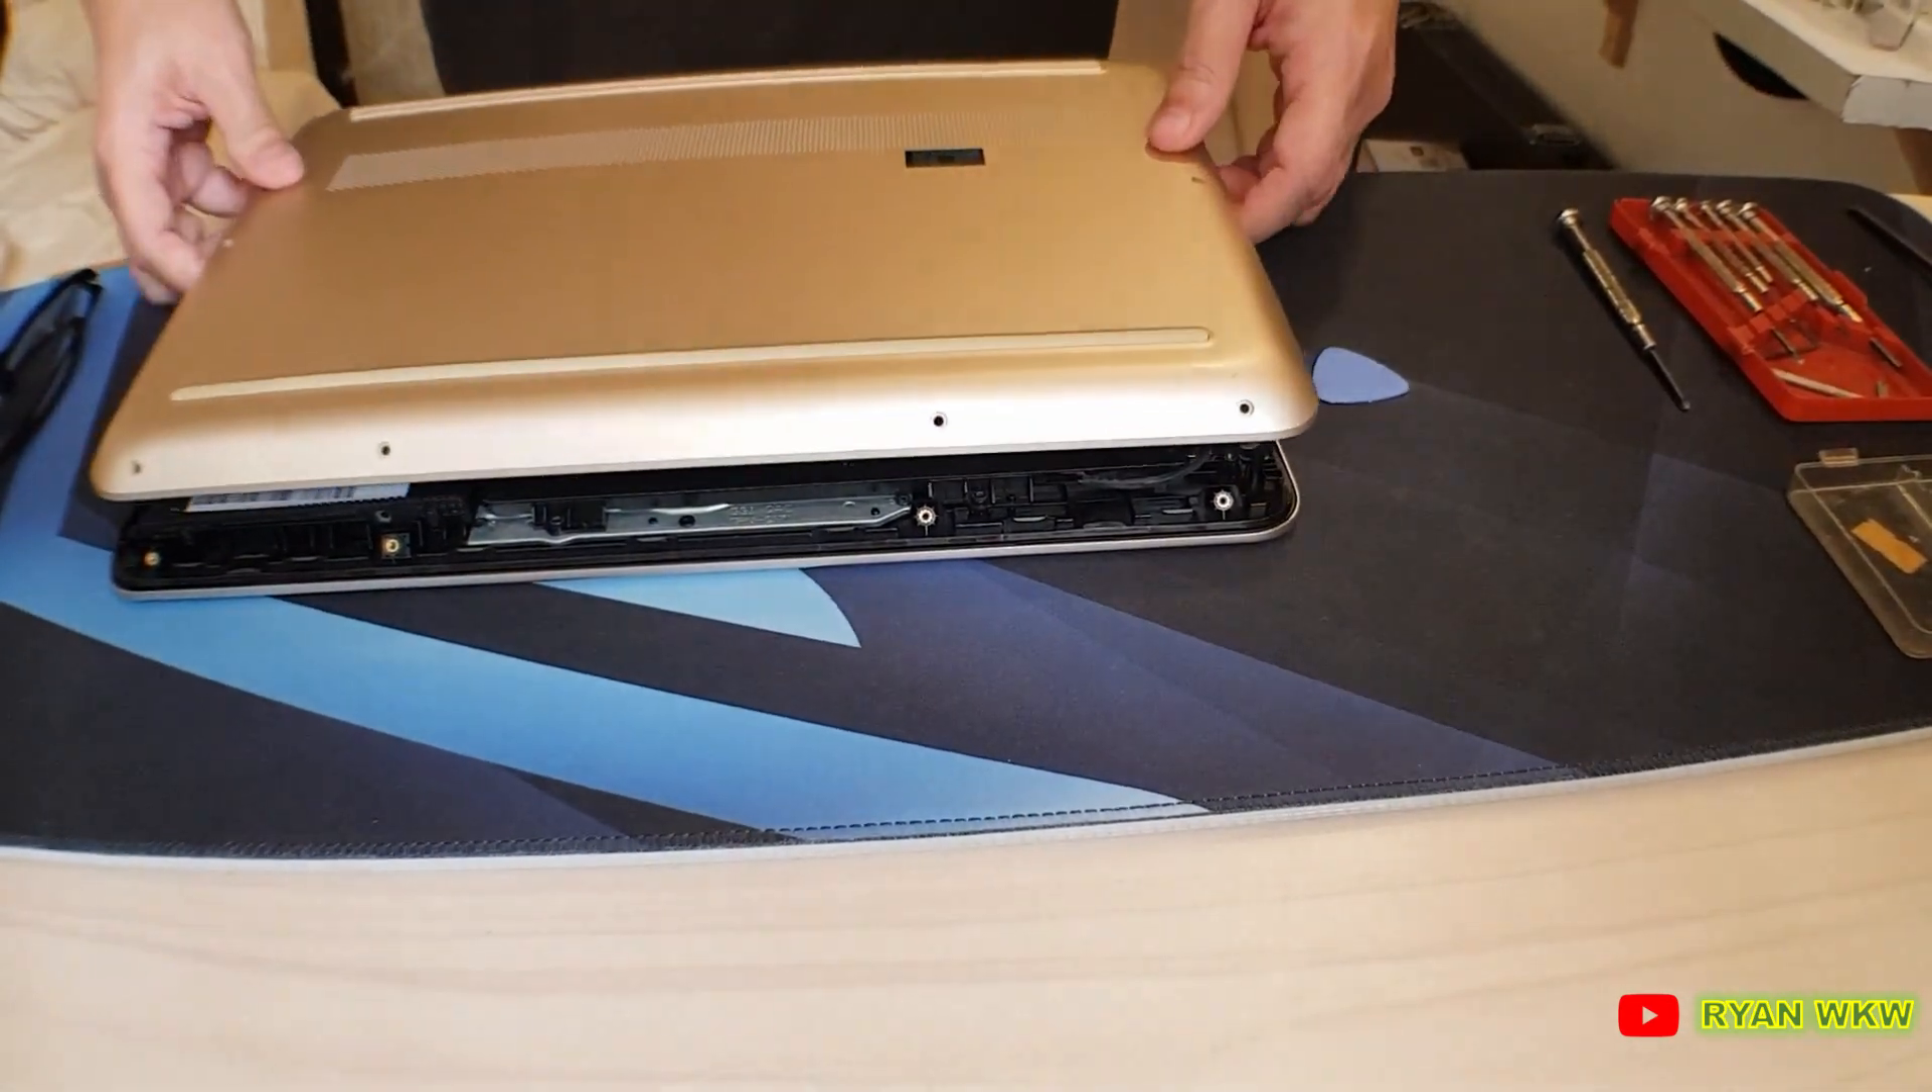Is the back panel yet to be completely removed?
Yes.